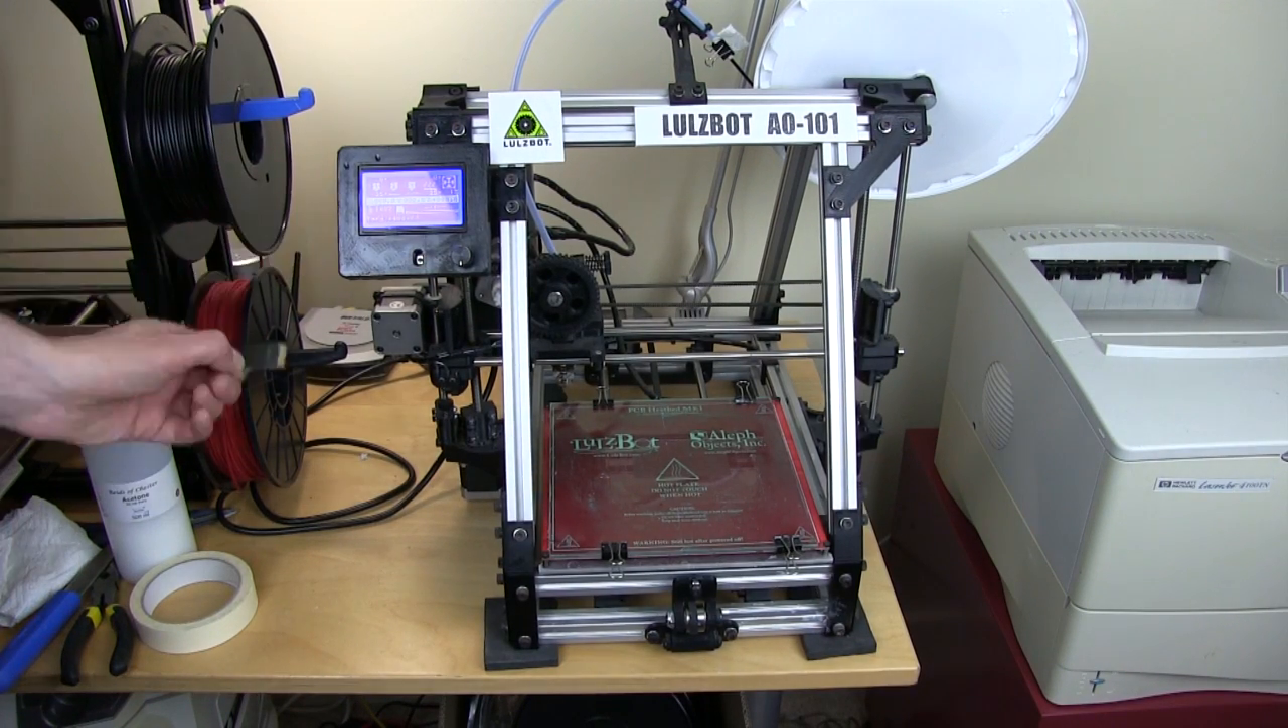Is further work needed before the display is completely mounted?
No.